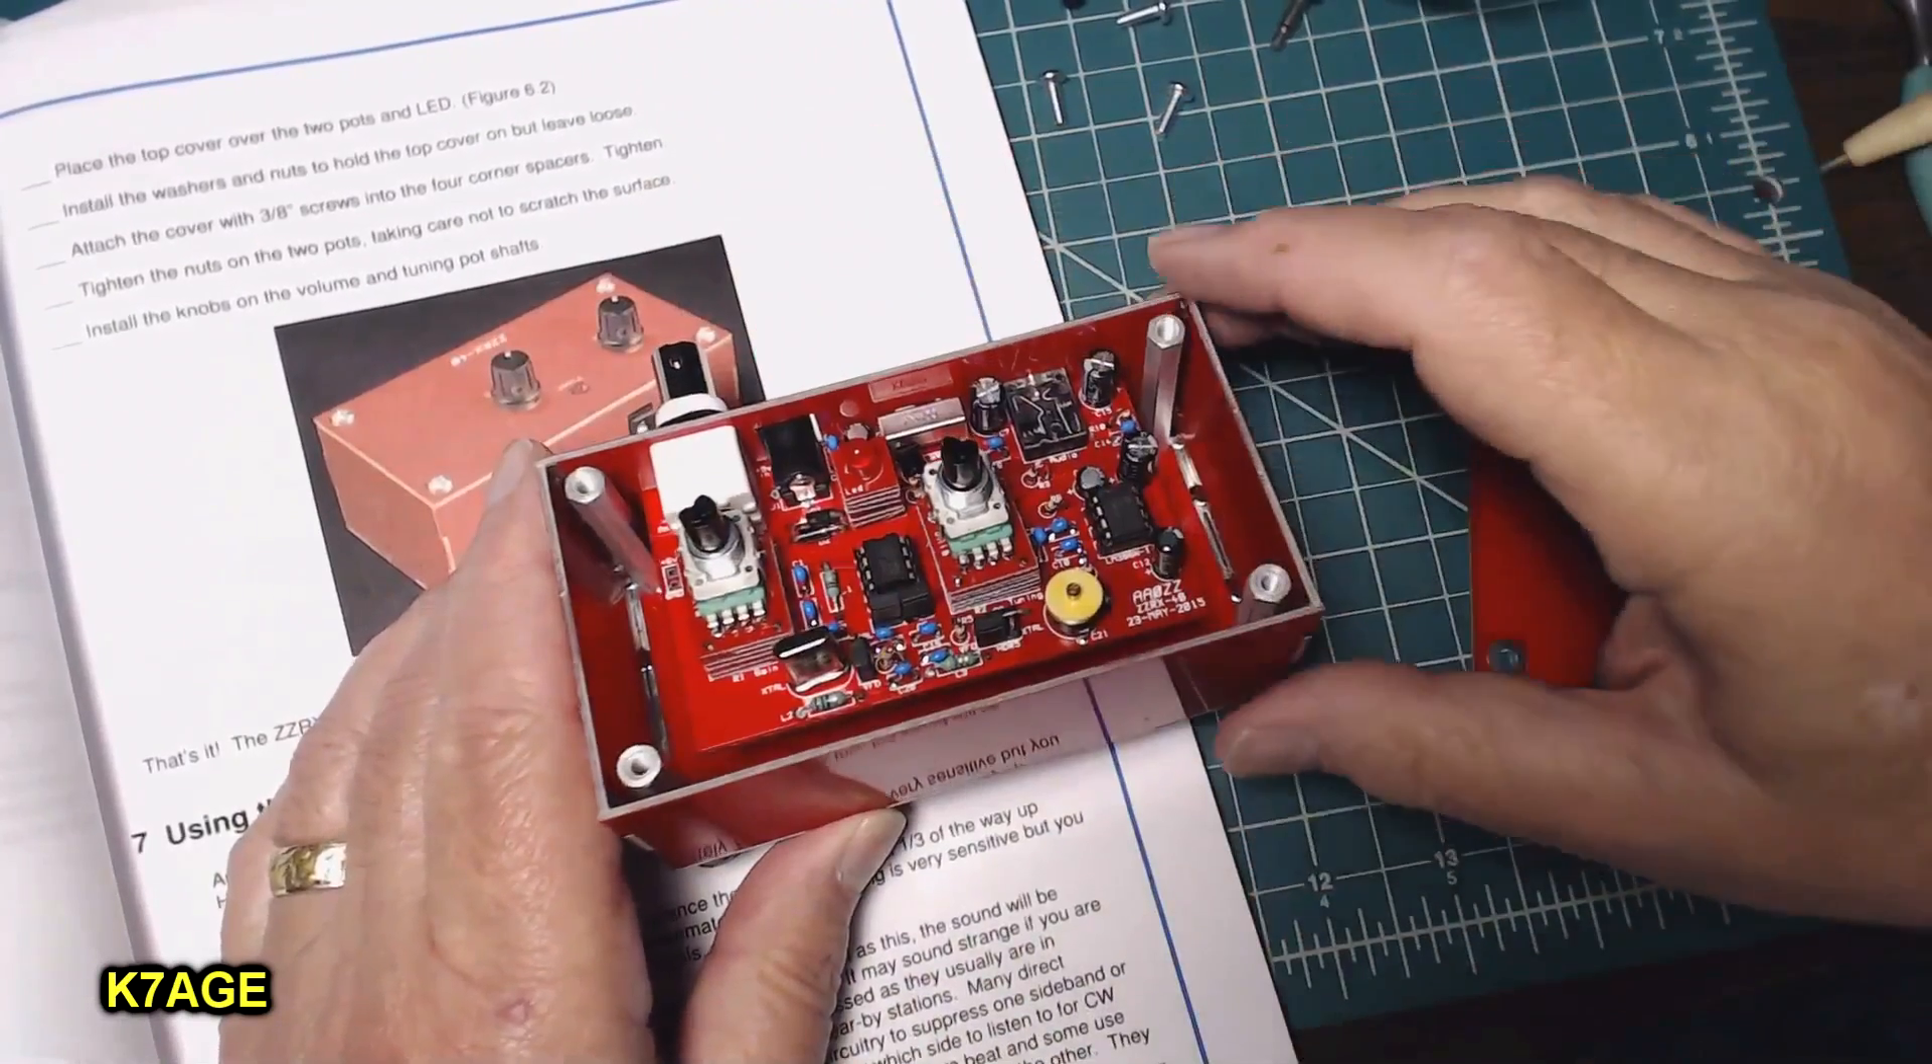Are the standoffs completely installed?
Yes.